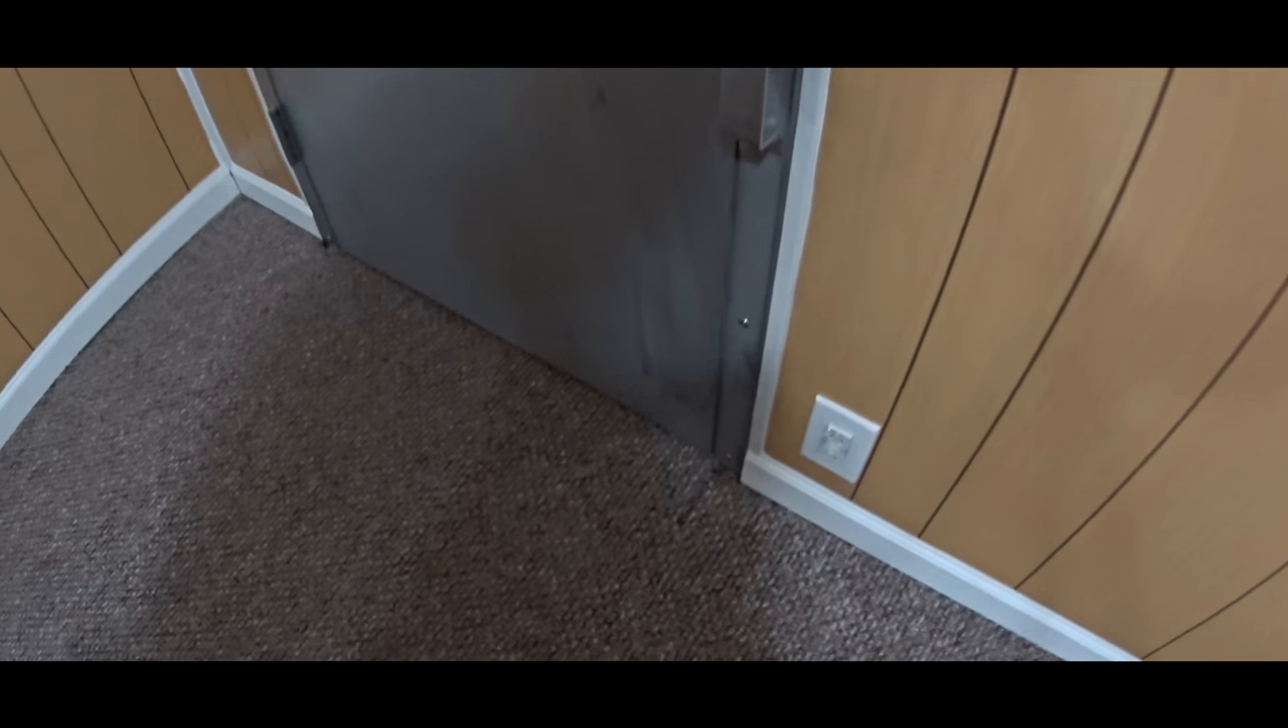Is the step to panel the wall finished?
Yes.